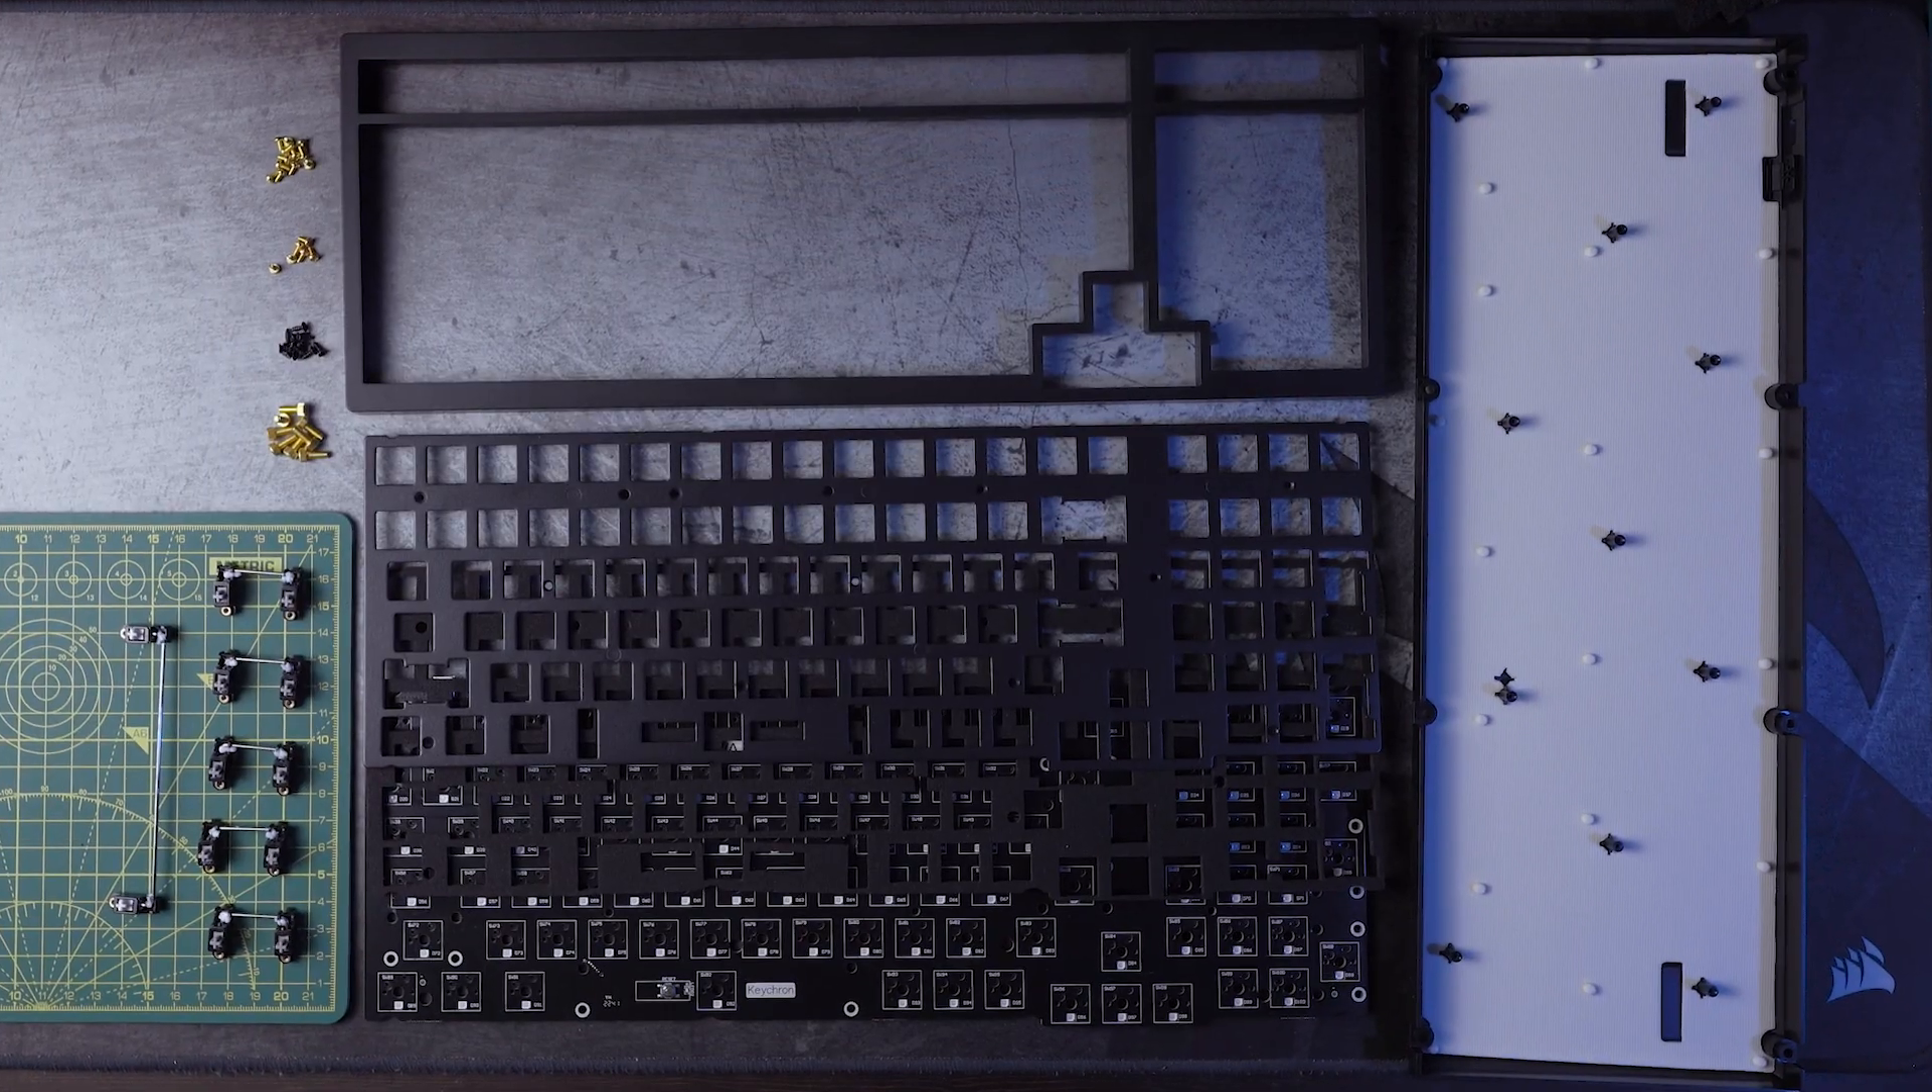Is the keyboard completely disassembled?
Yes.